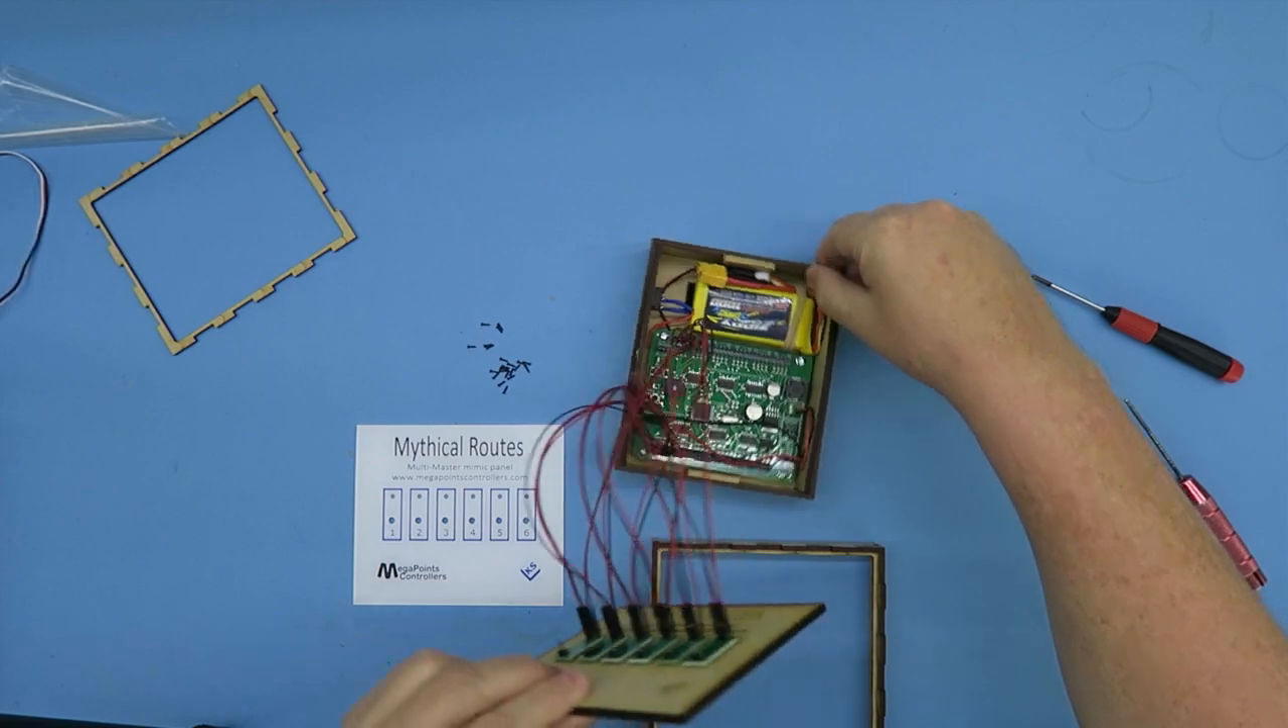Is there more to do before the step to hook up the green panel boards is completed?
No.